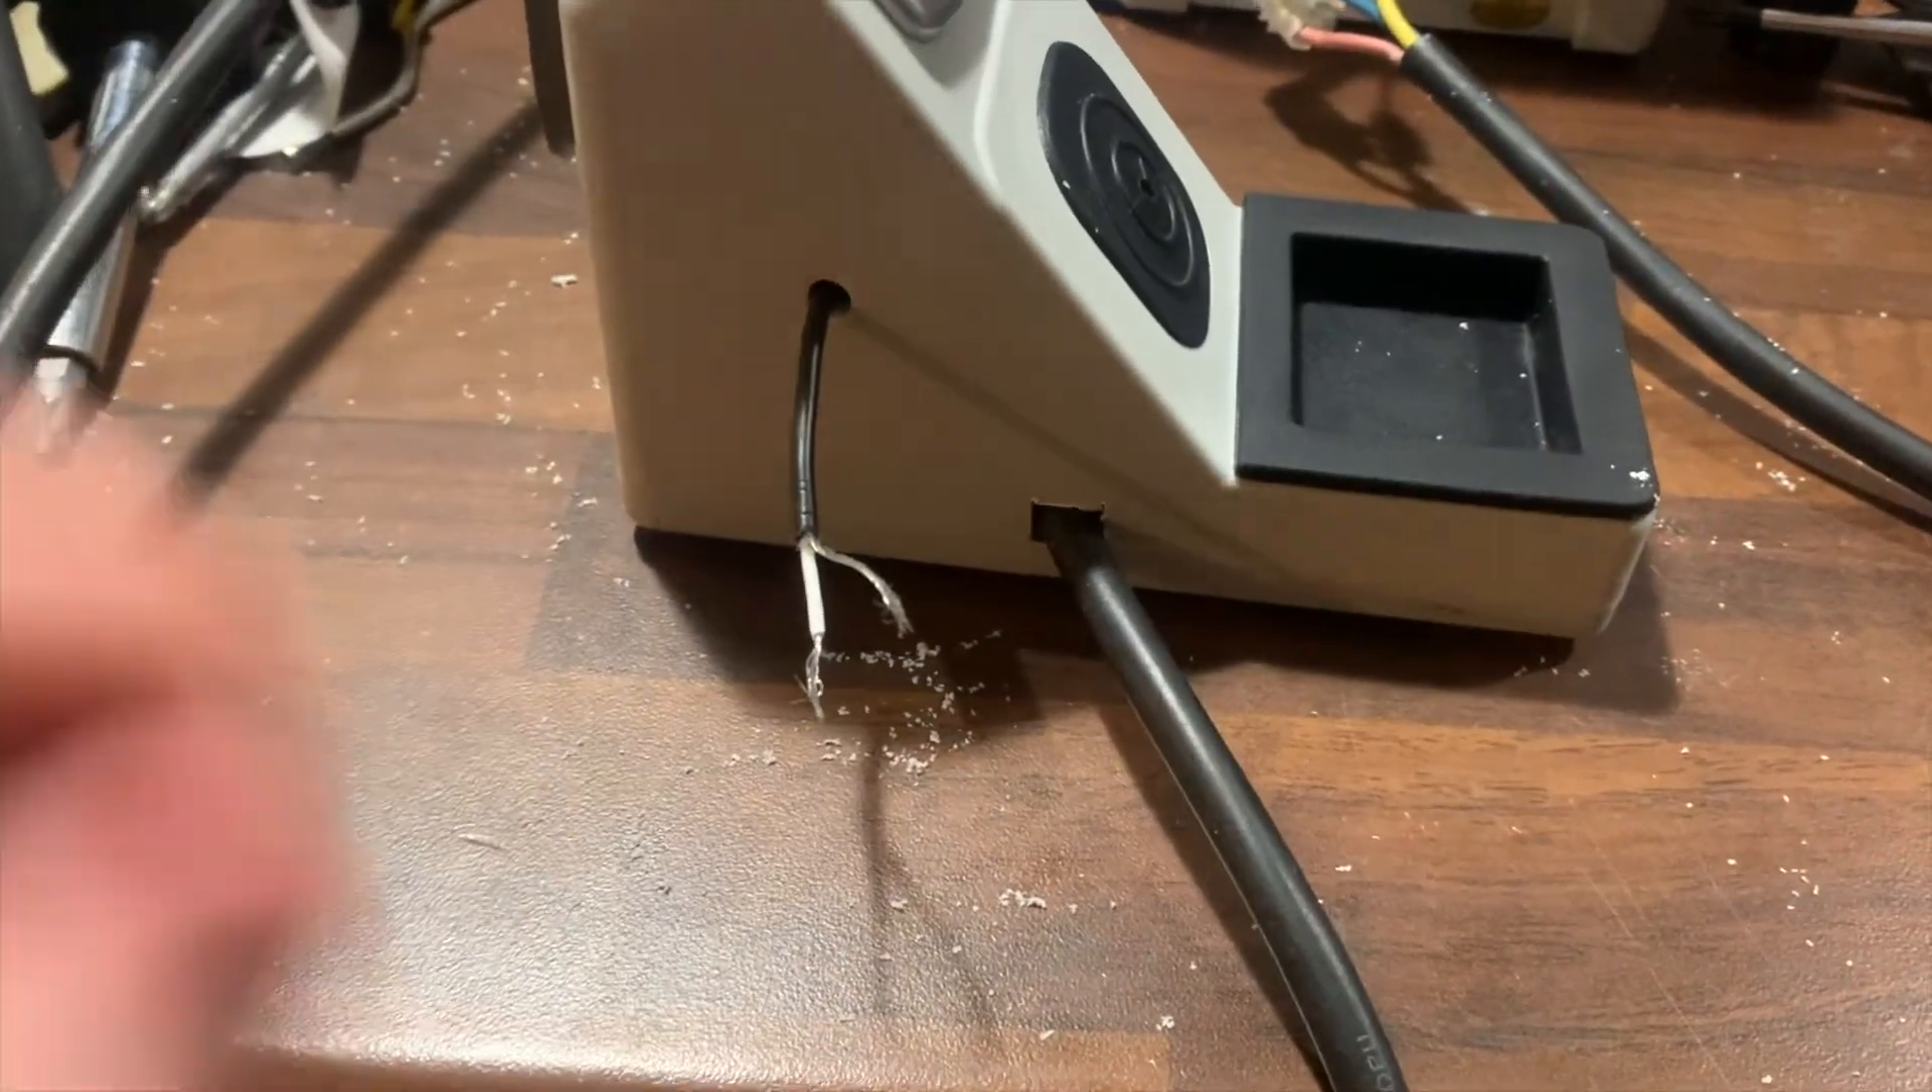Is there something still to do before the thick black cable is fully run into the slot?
No.